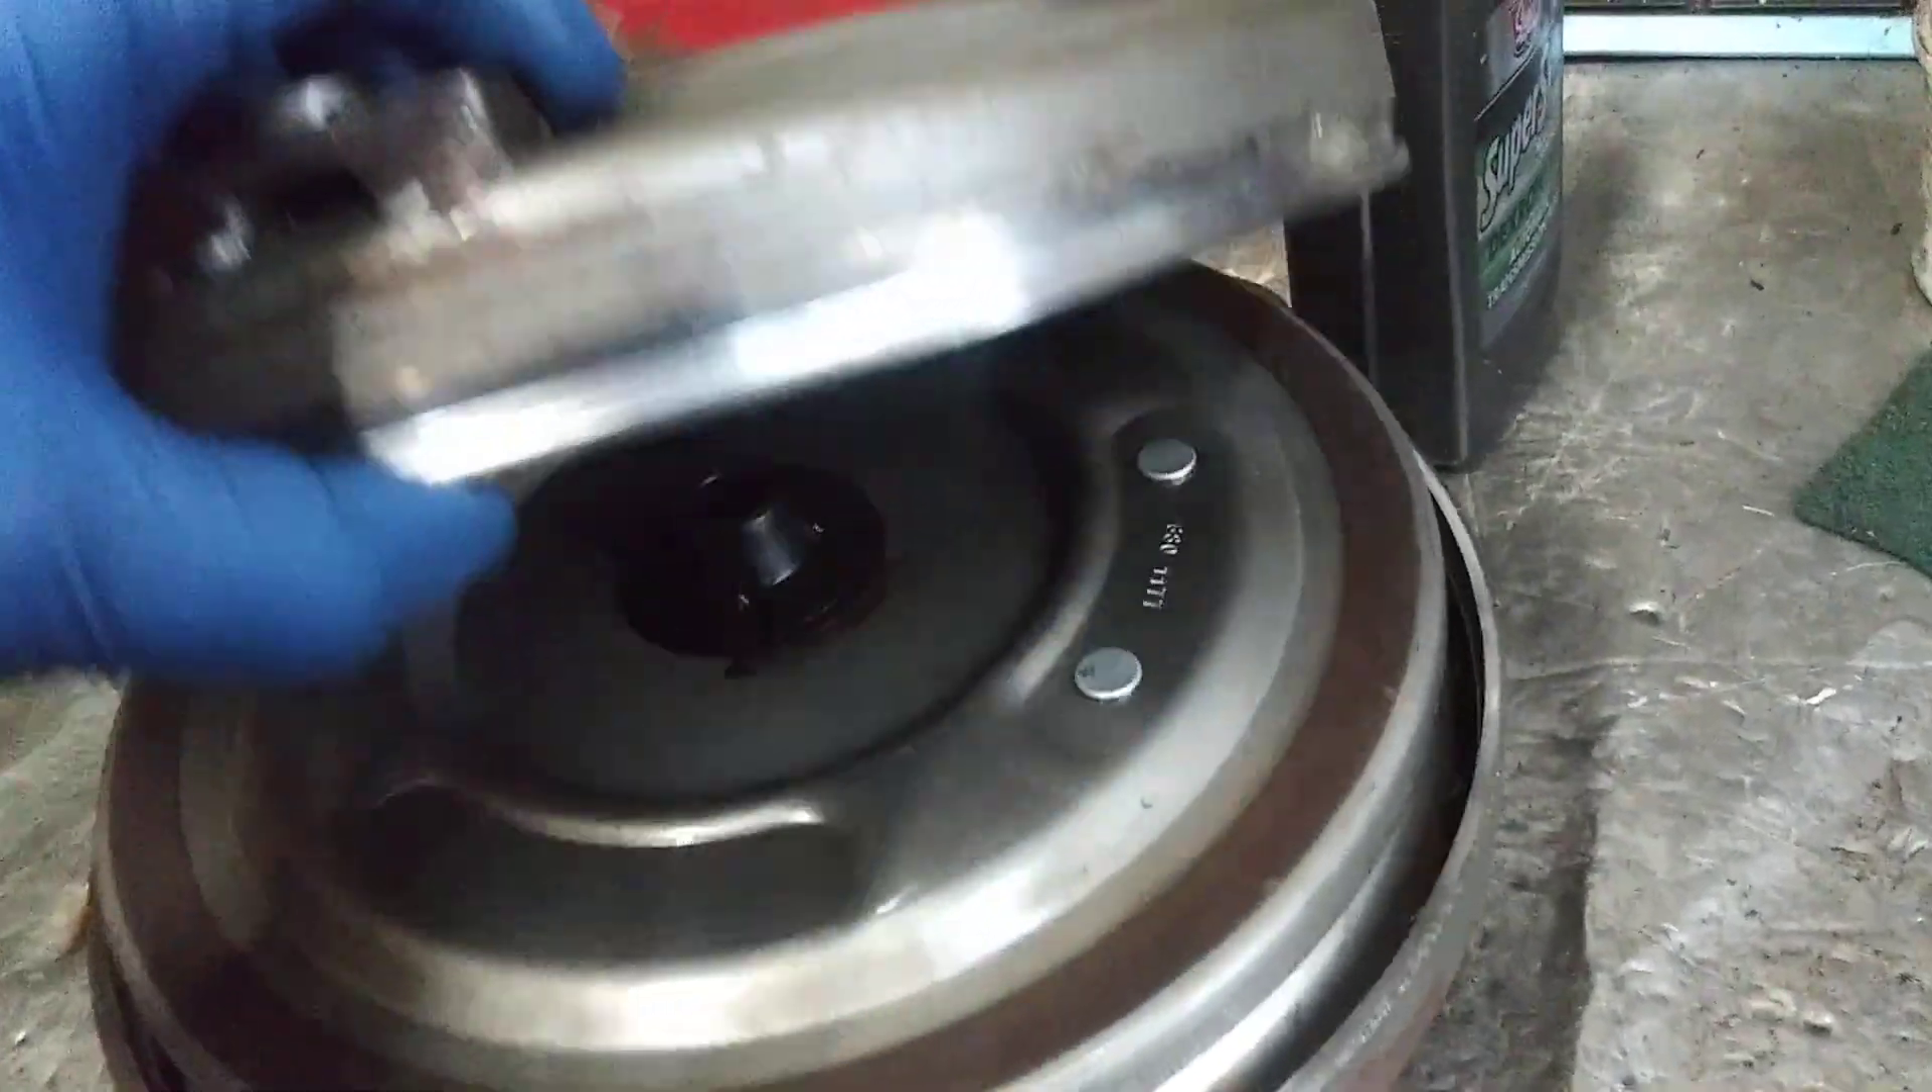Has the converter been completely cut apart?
Yes.